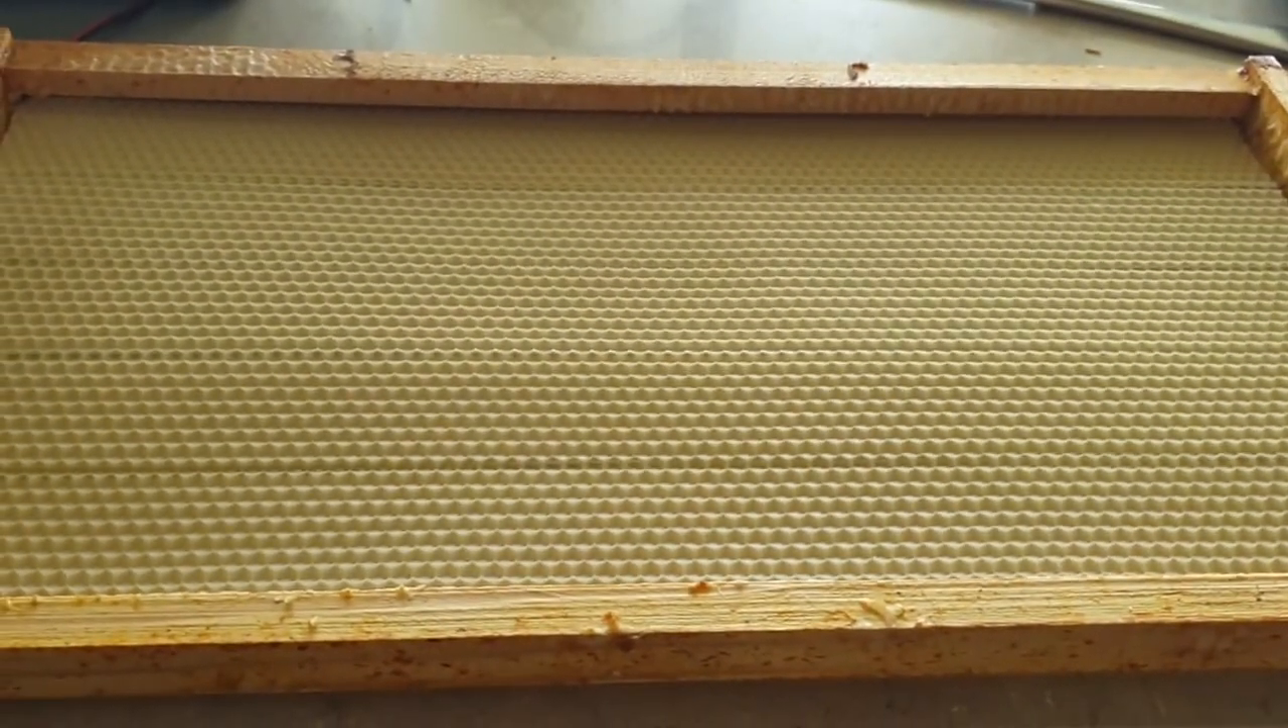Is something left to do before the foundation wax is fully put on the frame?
No.